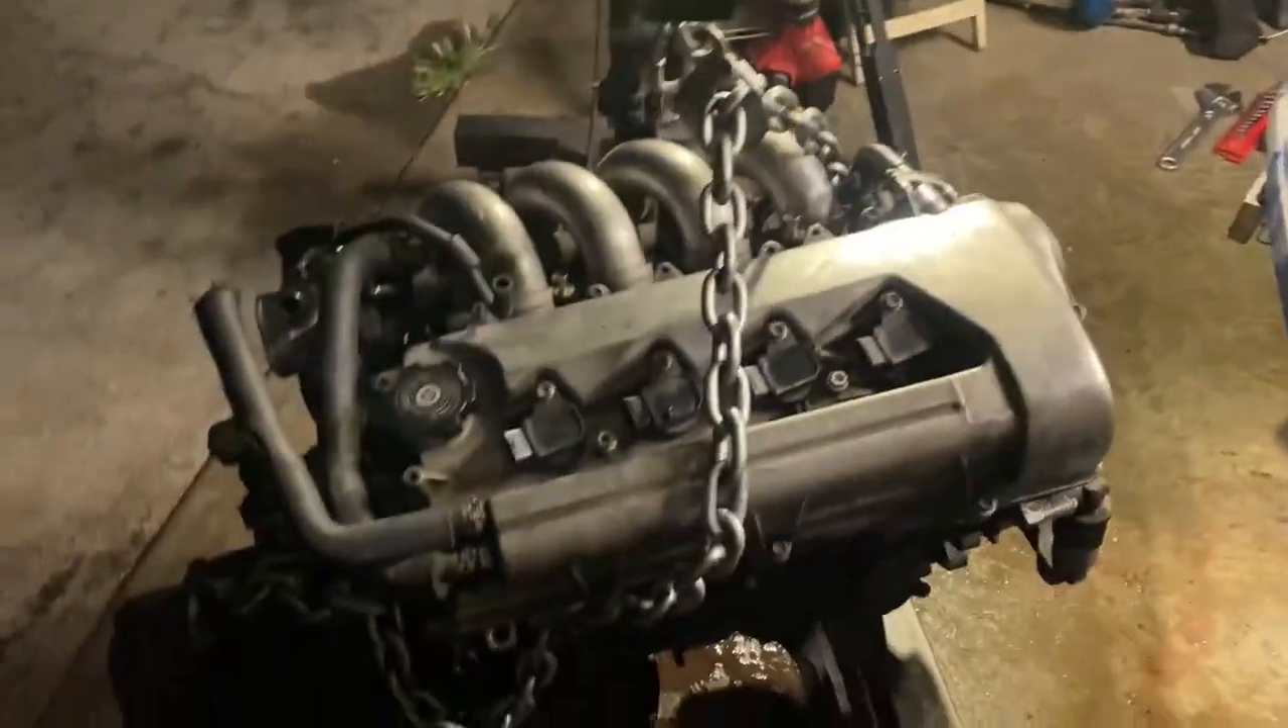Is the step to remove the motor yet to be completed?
No.